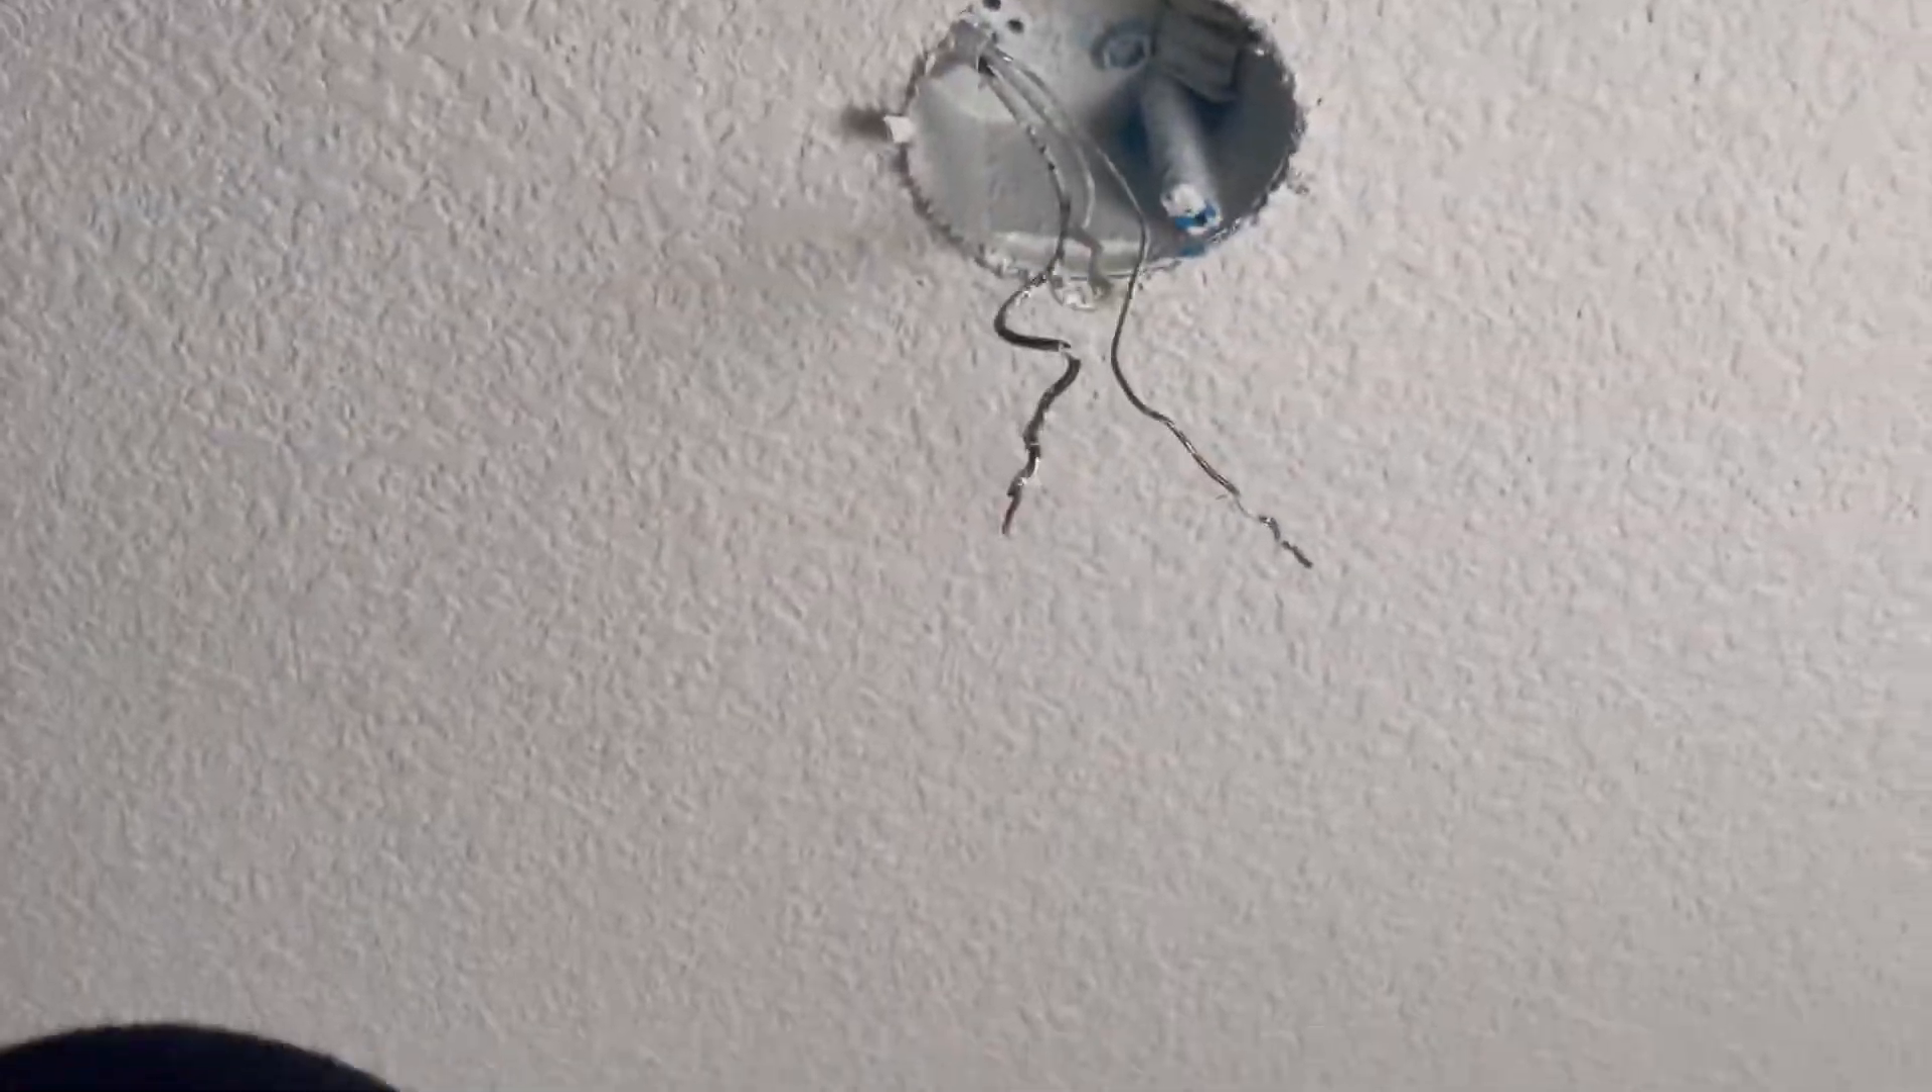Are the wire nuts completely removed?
Yes.